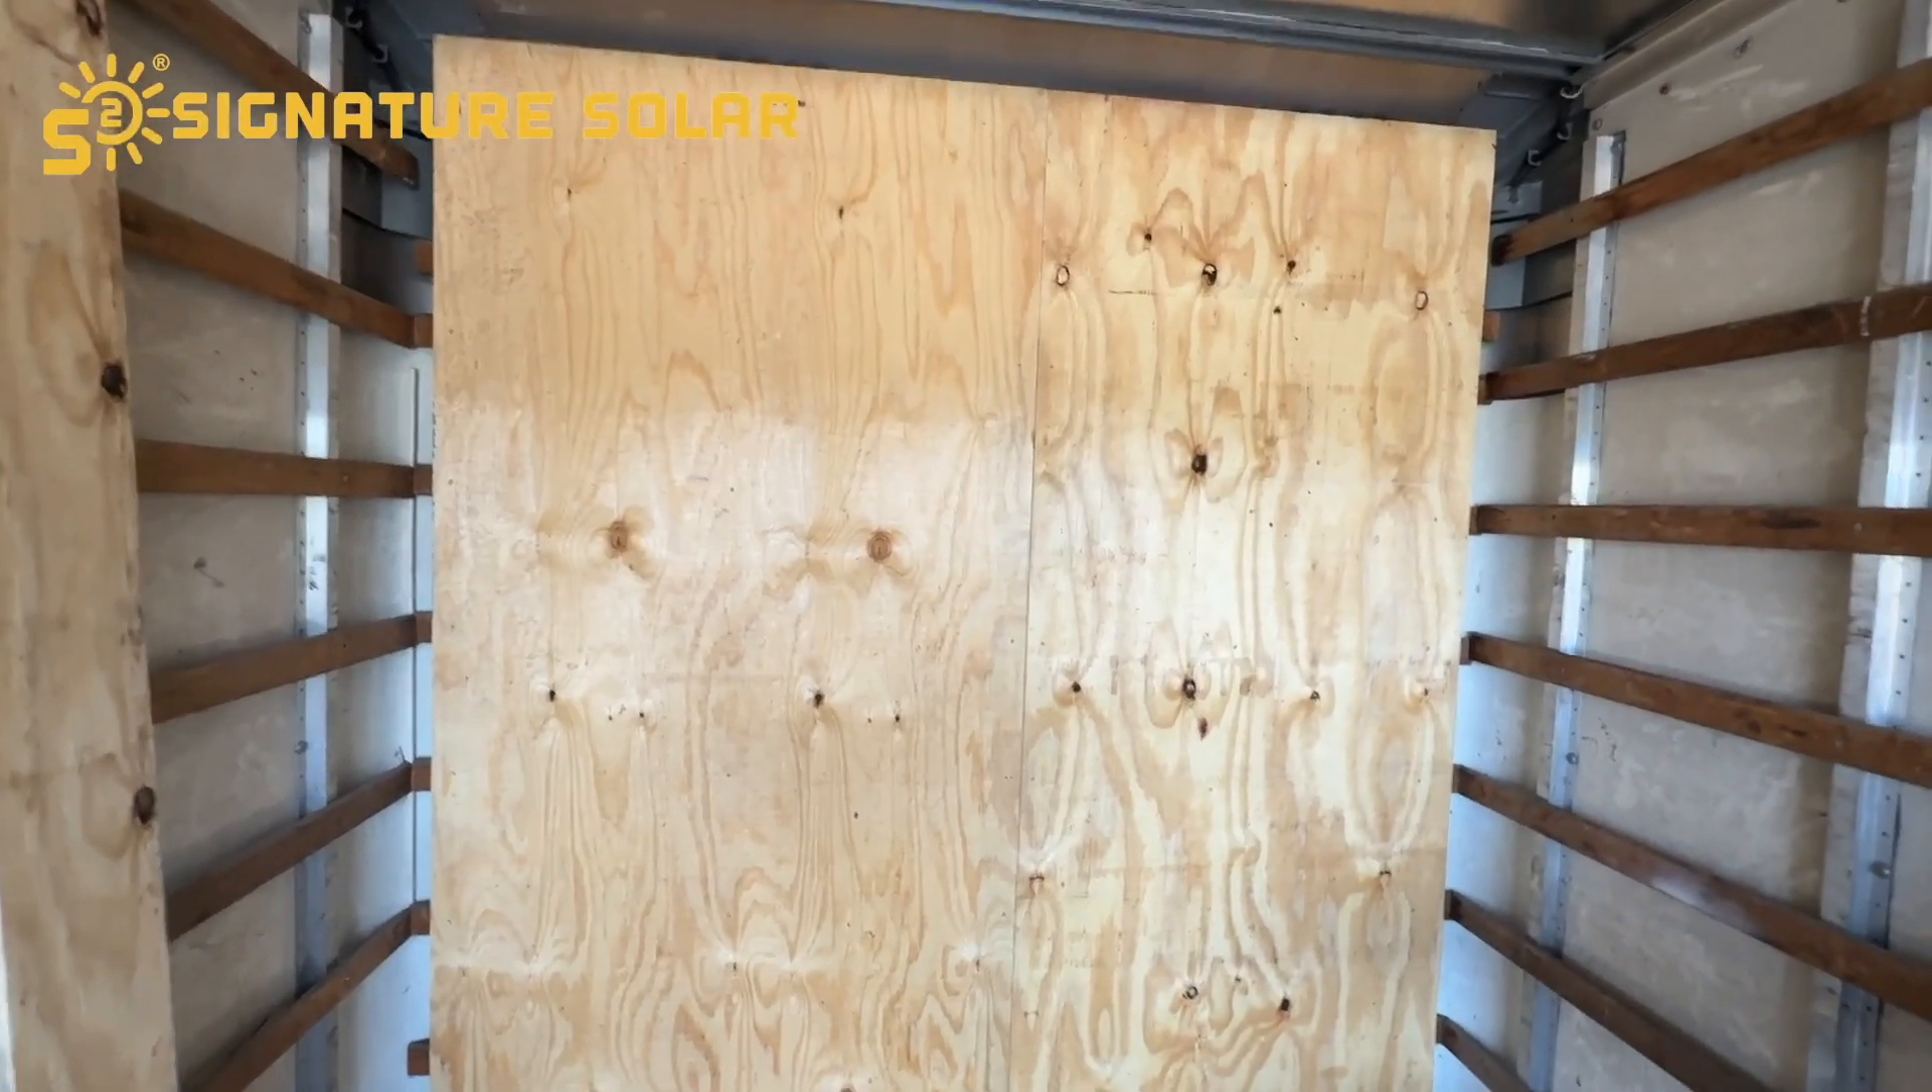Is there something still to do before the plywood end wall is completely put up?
No.